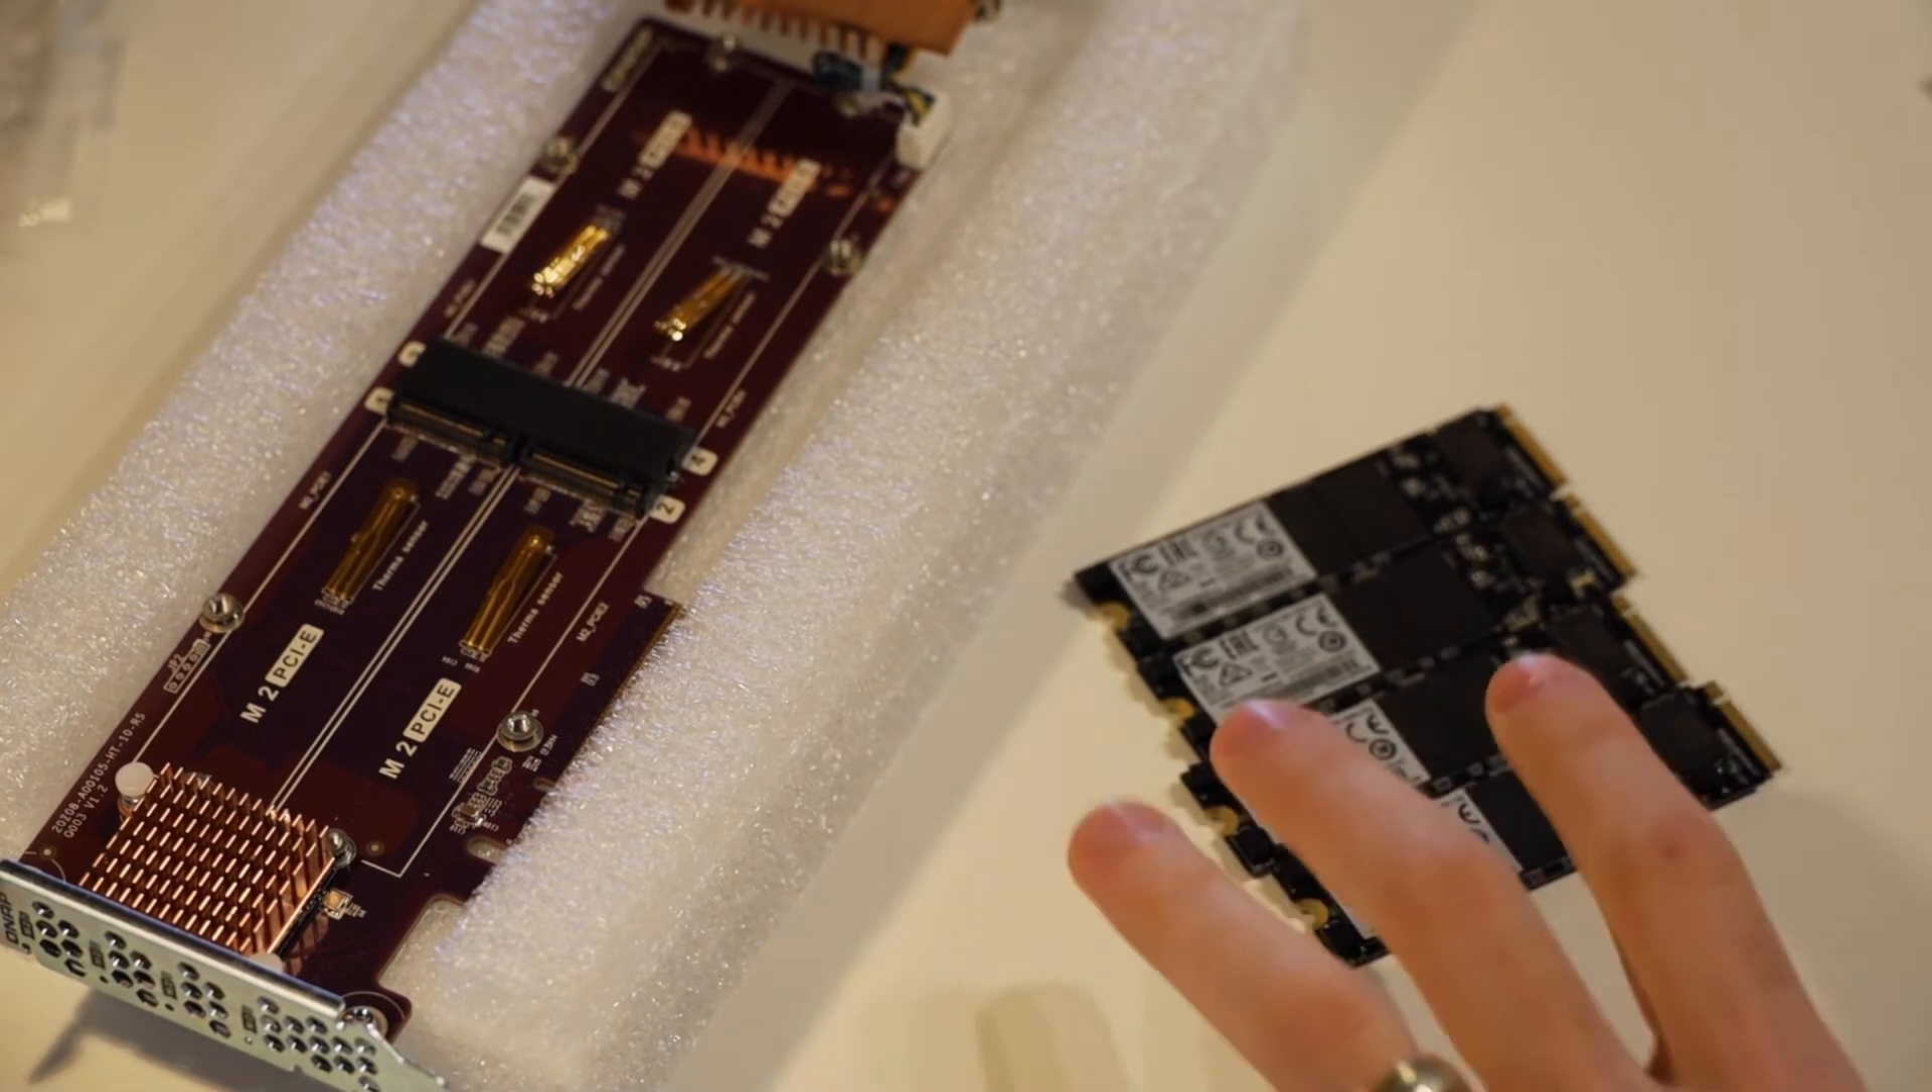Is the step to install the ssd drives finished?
No.